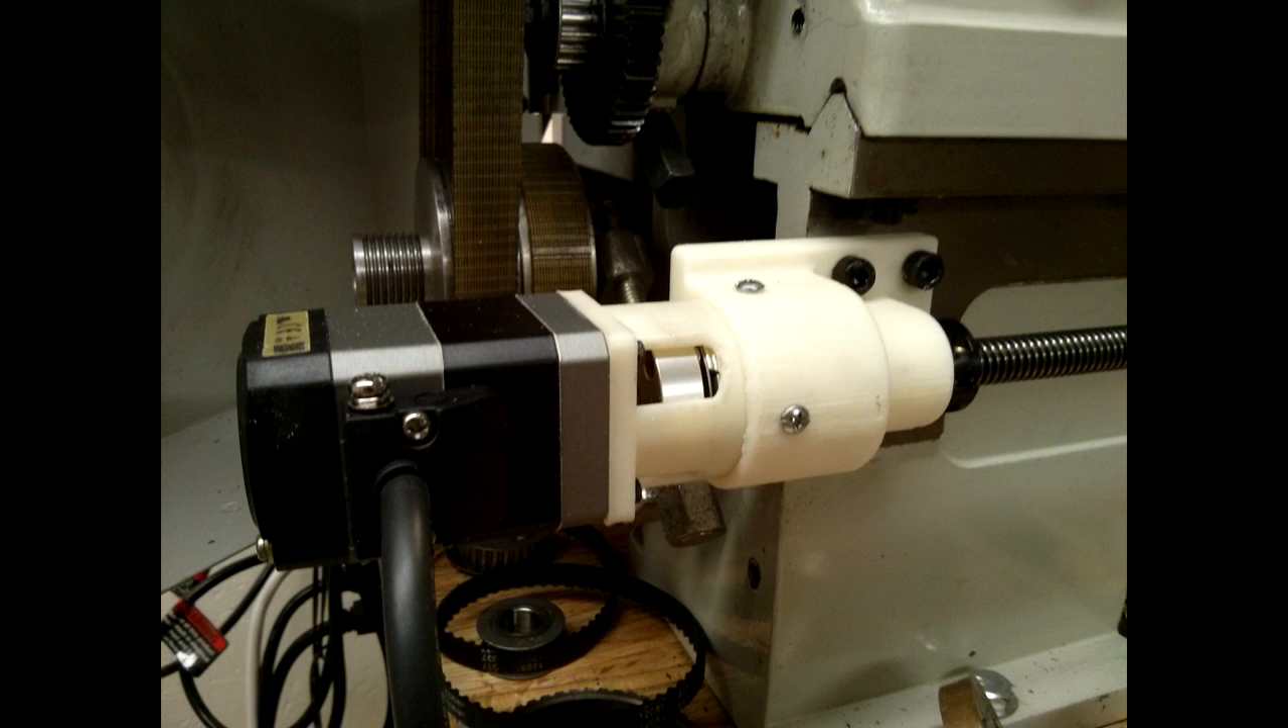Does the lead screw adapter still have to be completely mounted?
No.